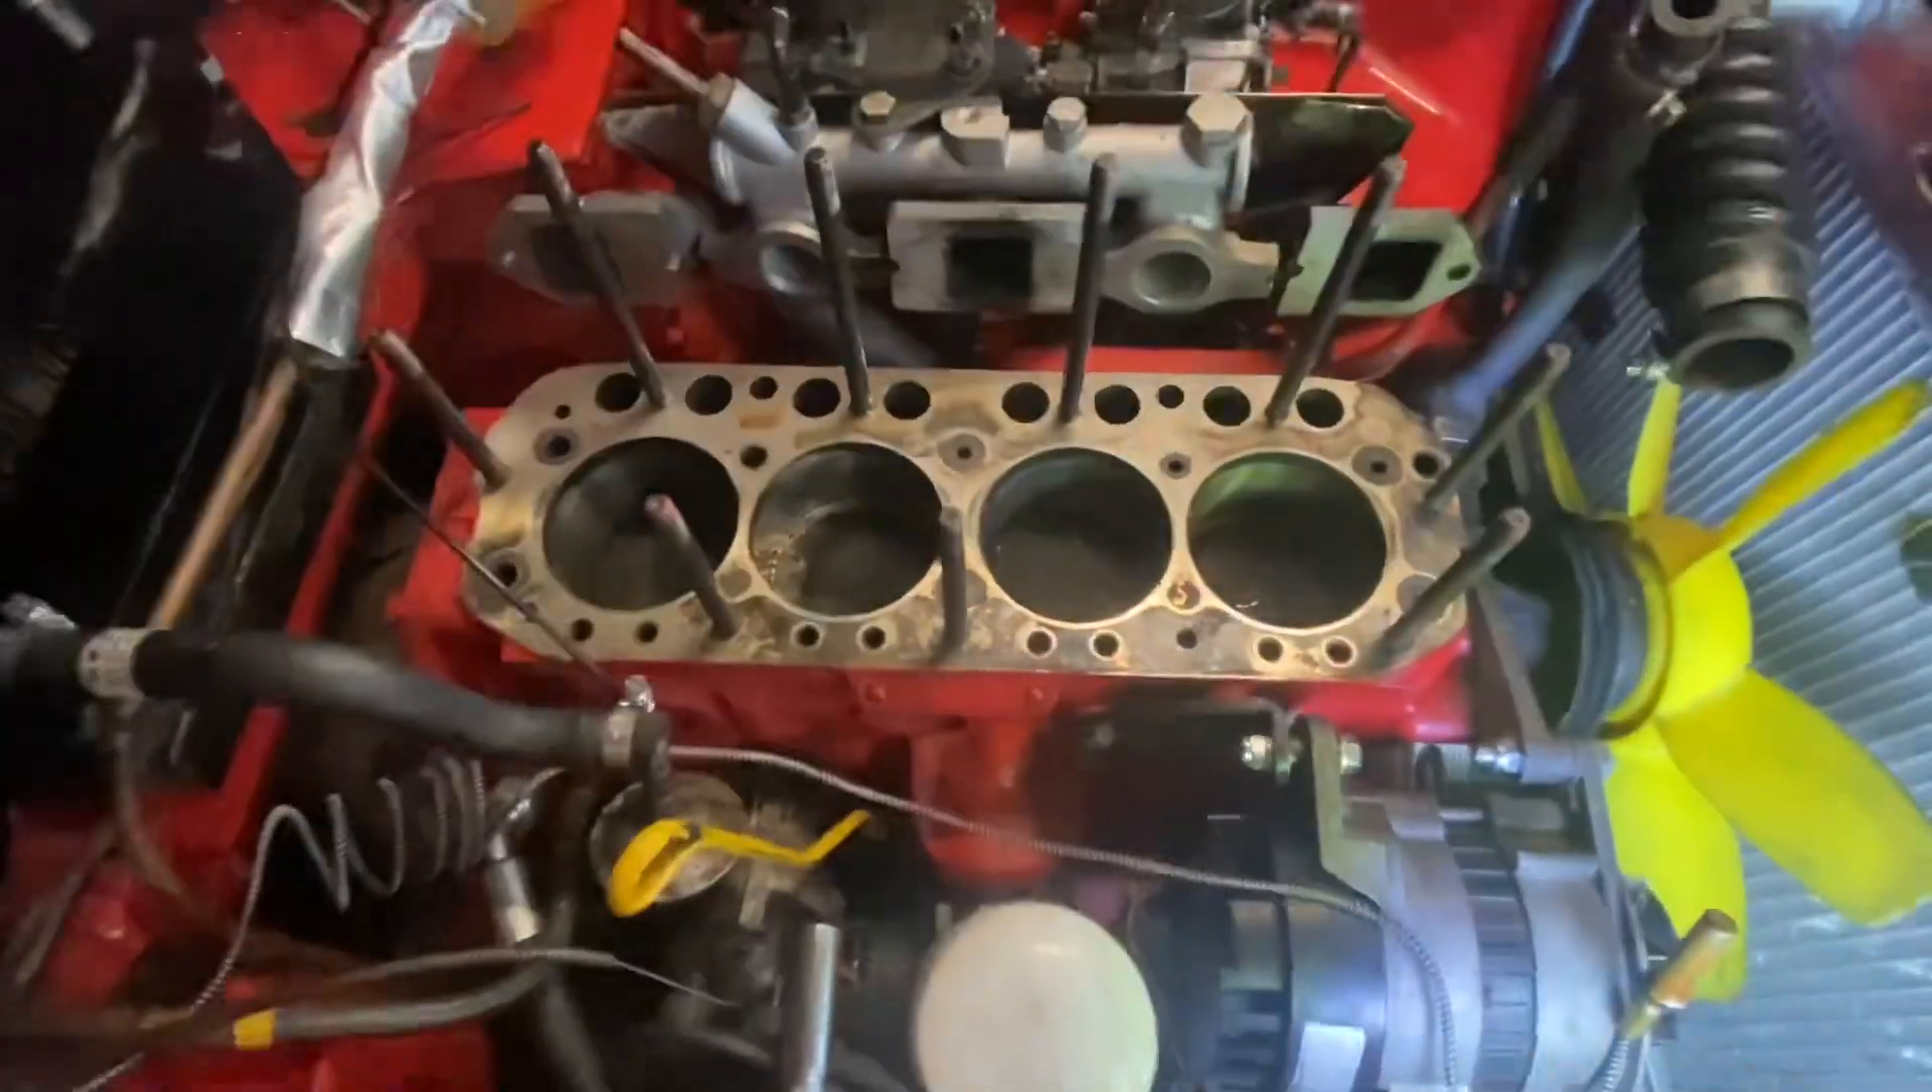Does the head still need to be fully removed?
No.